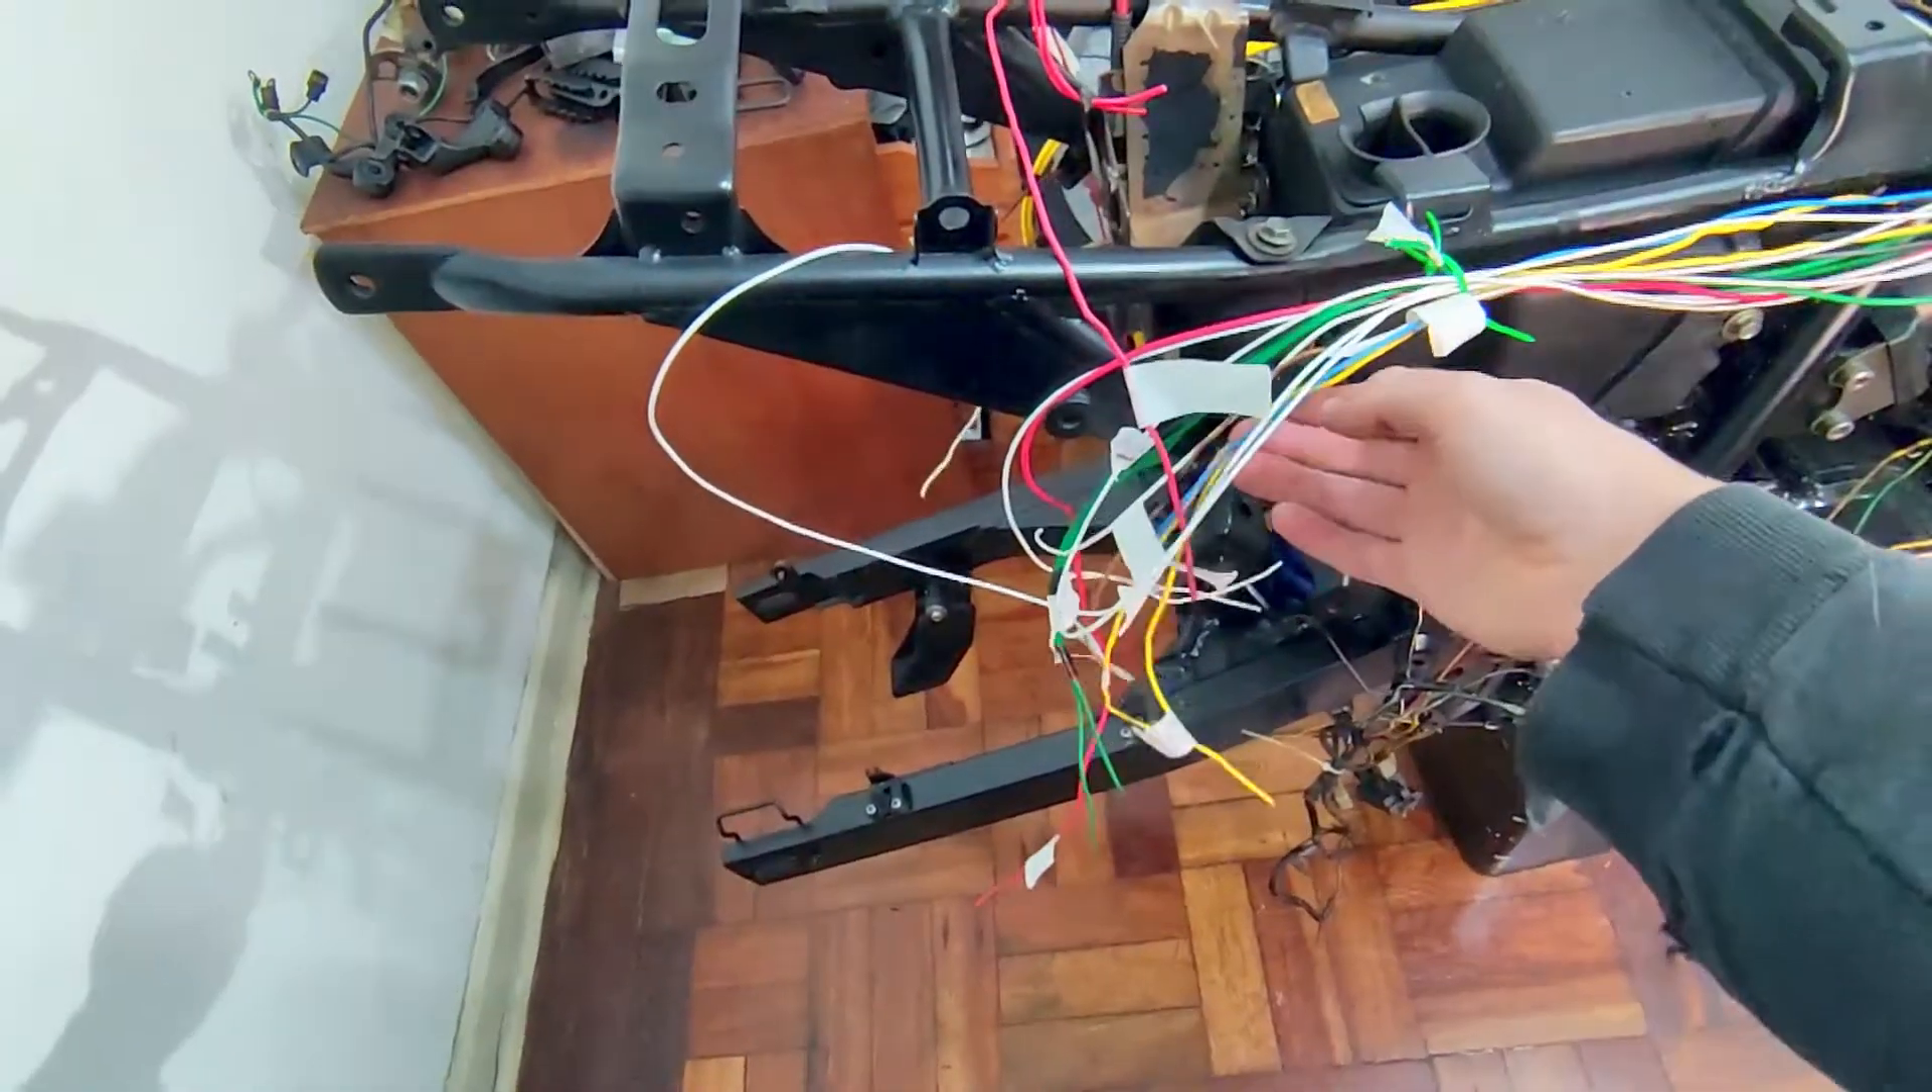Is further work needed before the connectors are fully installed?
Yes.